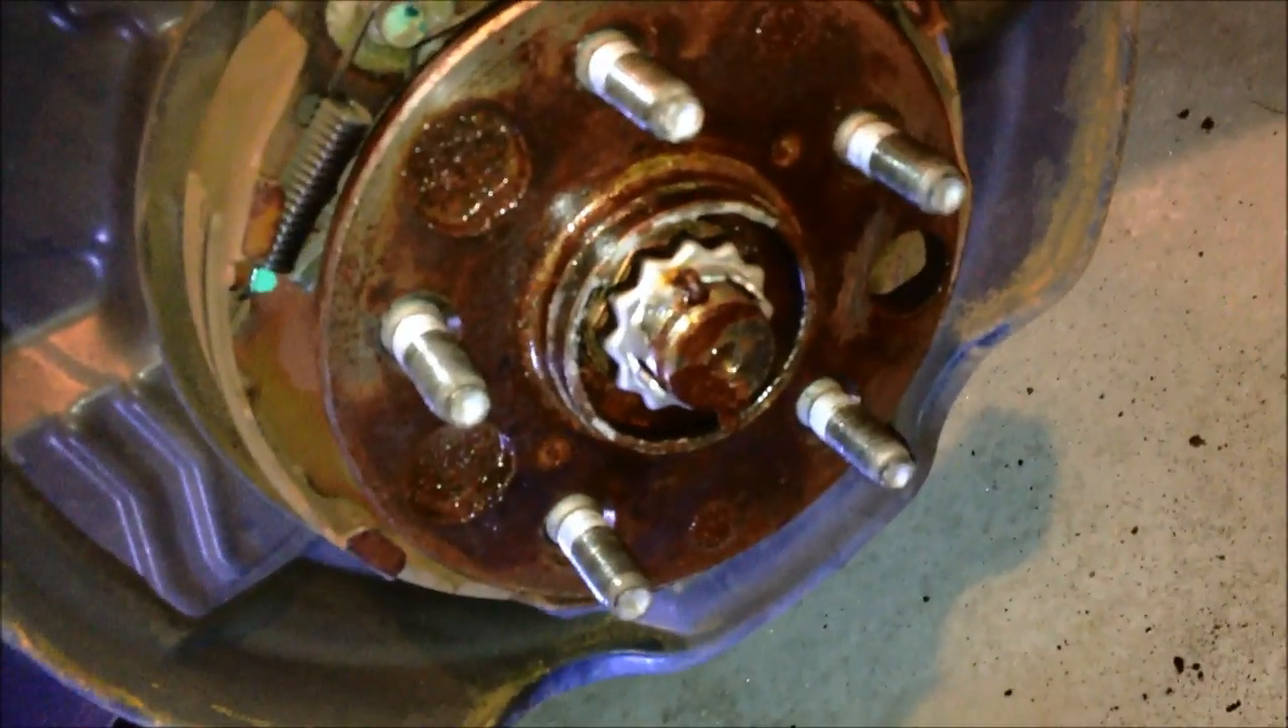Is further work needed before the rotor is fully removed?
No.